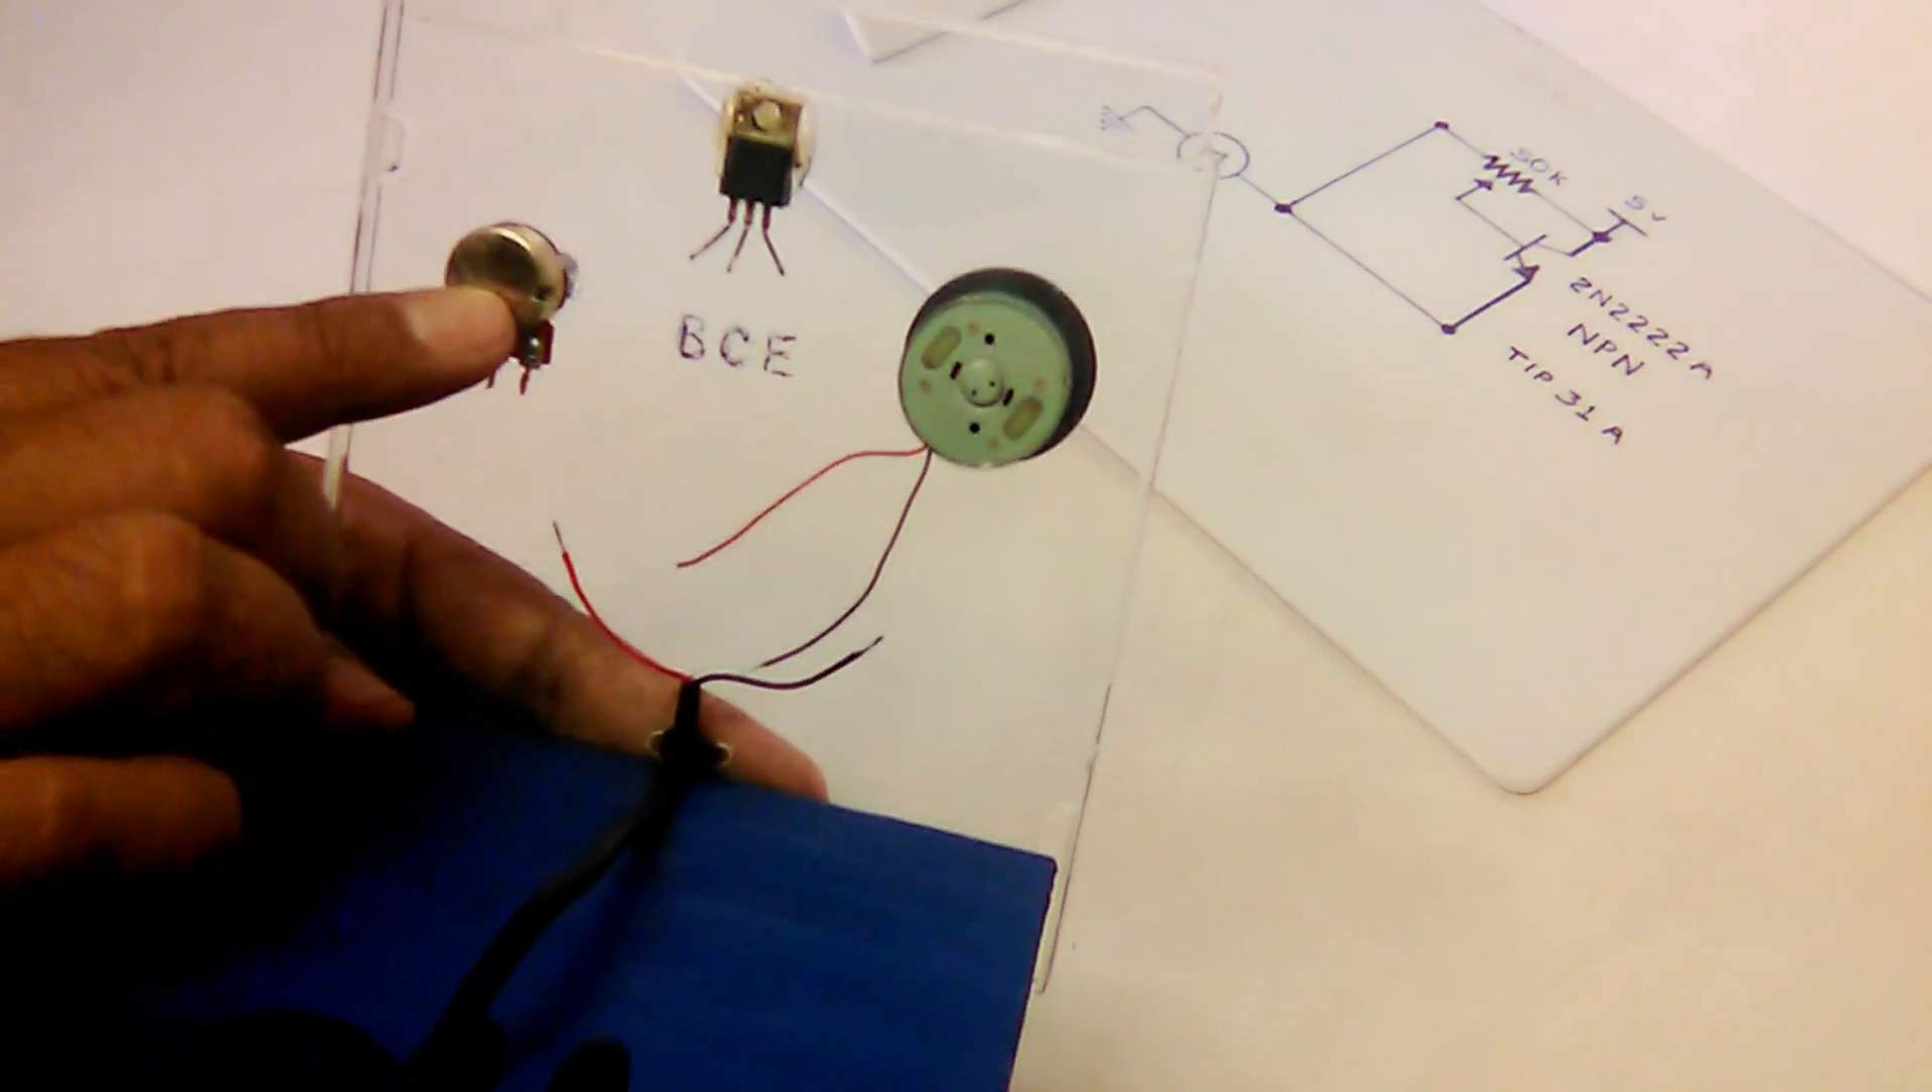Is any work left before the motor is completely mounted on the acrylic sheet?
No.